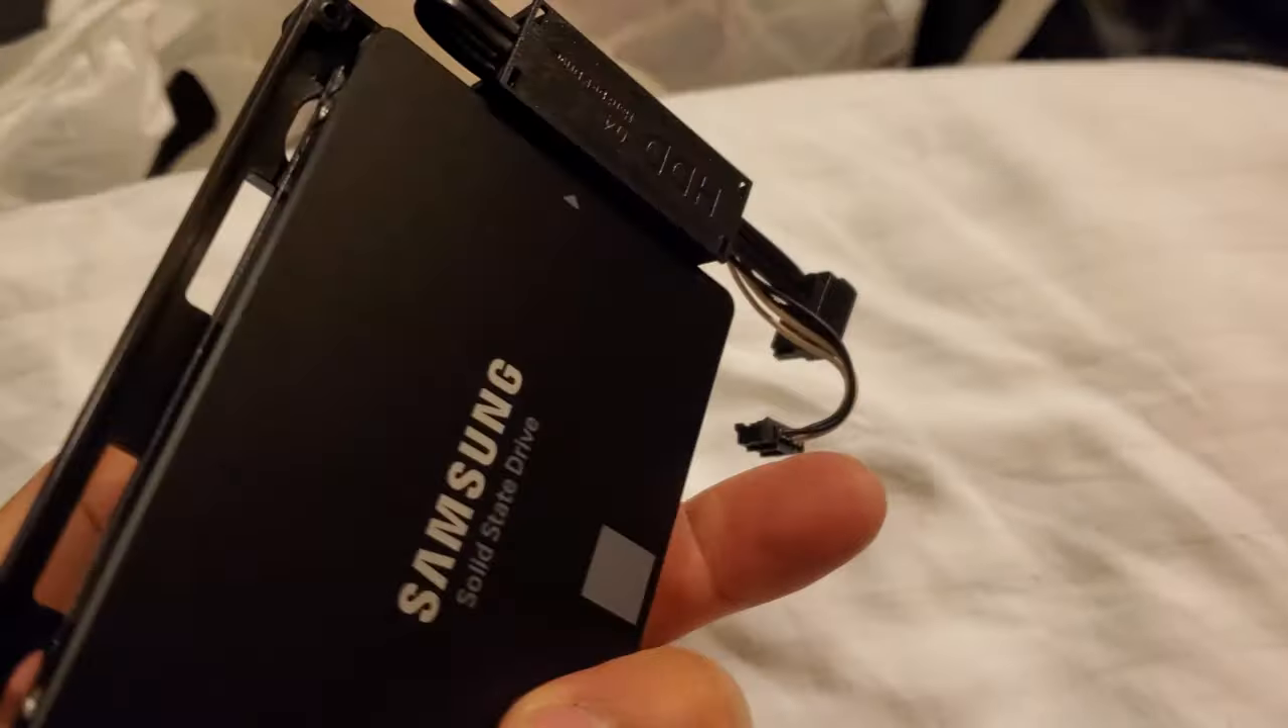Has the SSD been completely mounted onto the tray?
Yes.